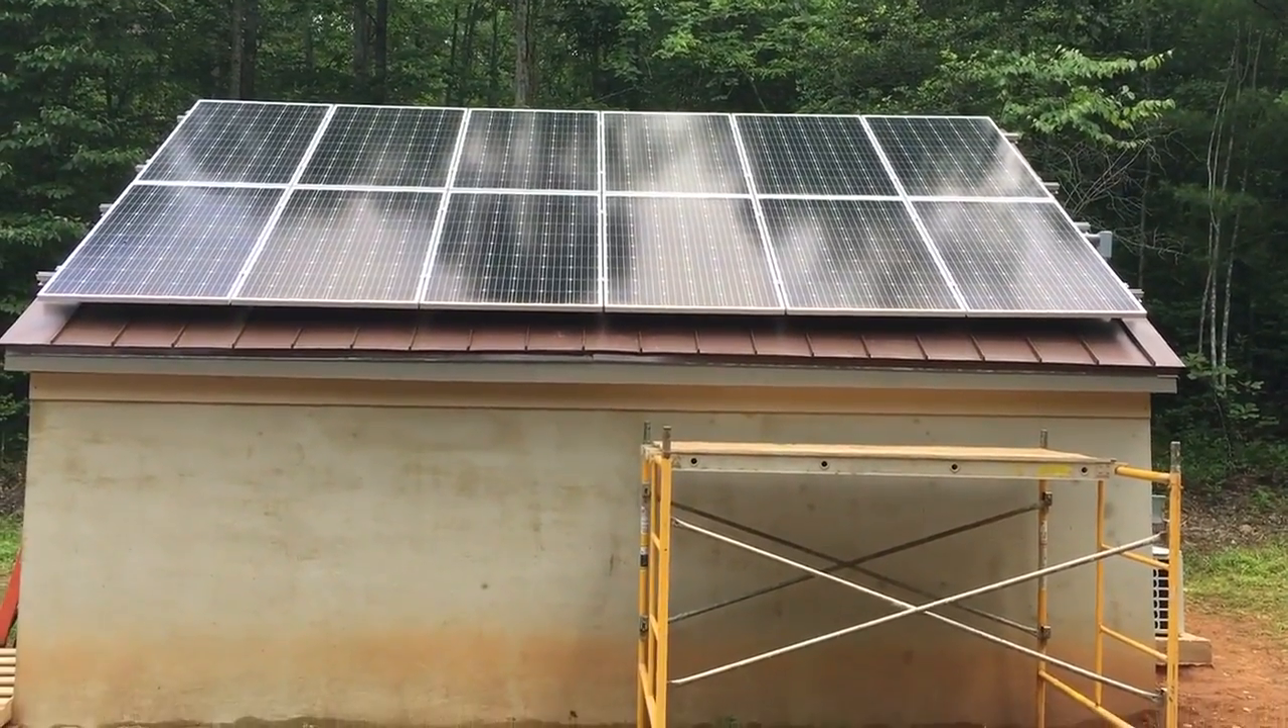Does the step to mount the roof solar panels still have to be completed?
No.